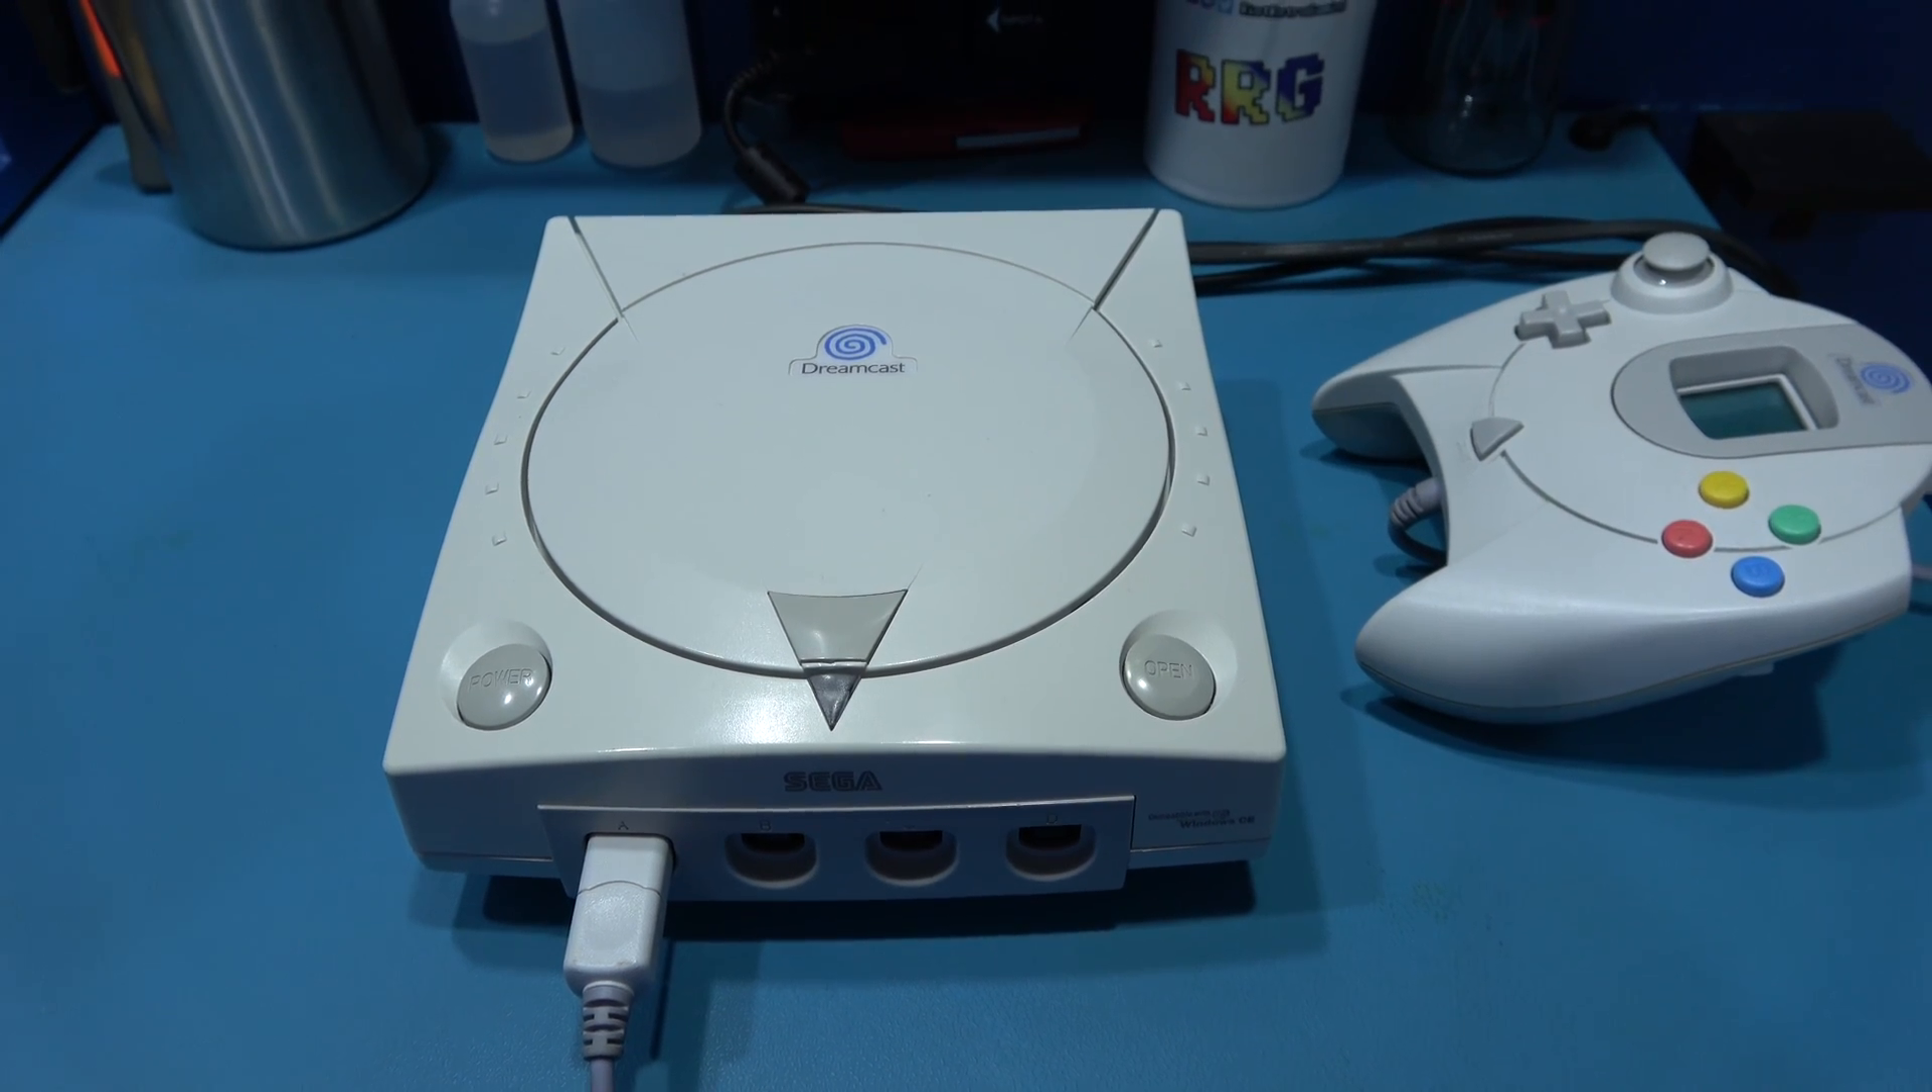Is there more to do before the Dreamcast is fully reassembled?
No.